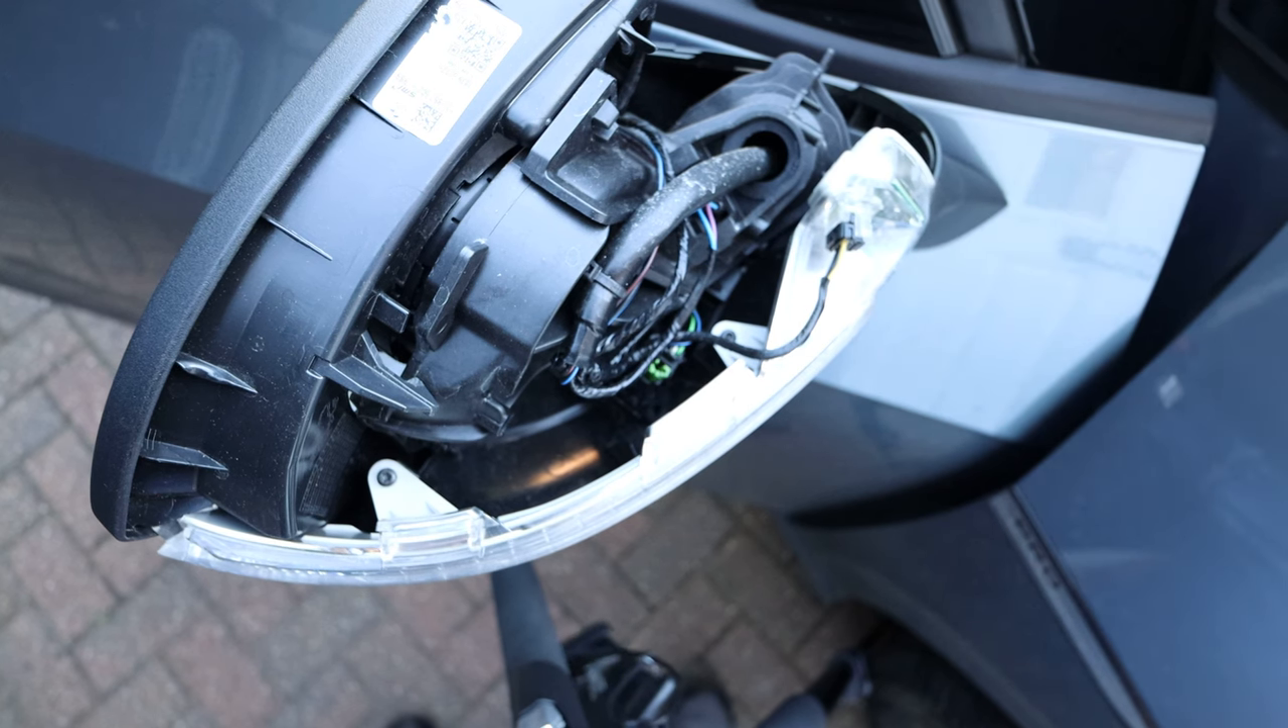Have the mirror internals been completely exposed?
Yes.